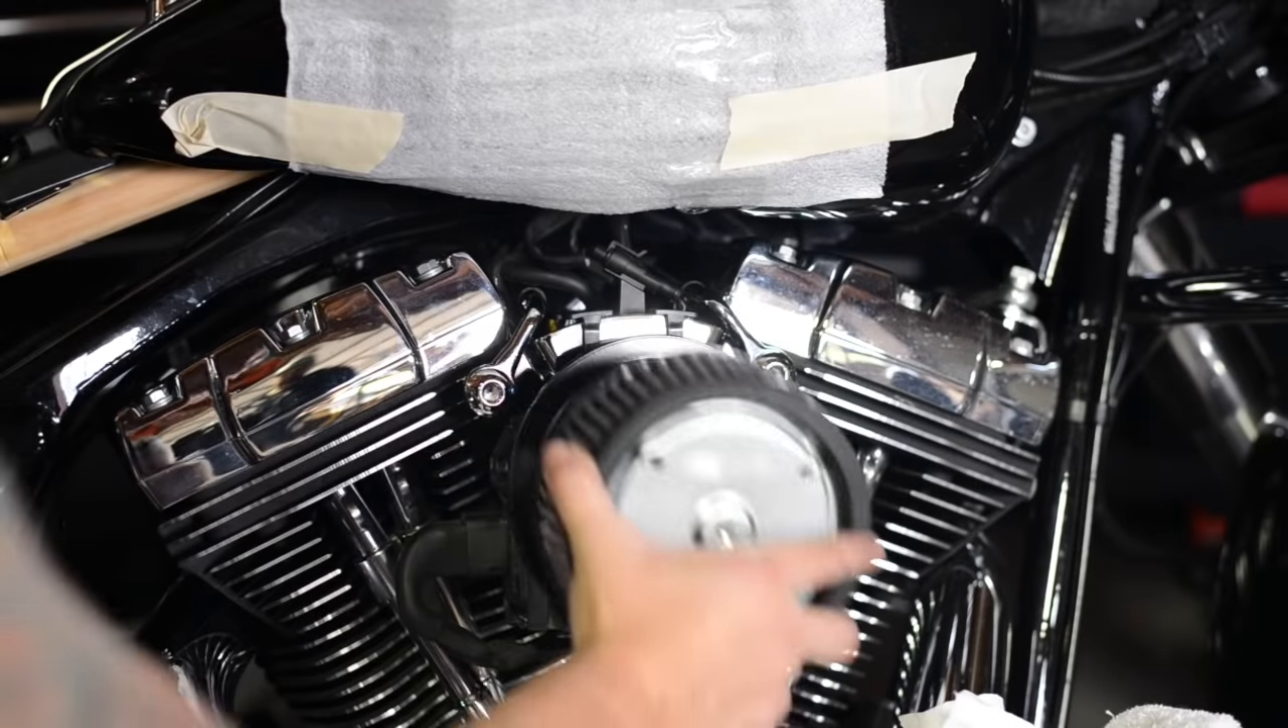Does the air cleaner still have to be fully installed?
Yes.